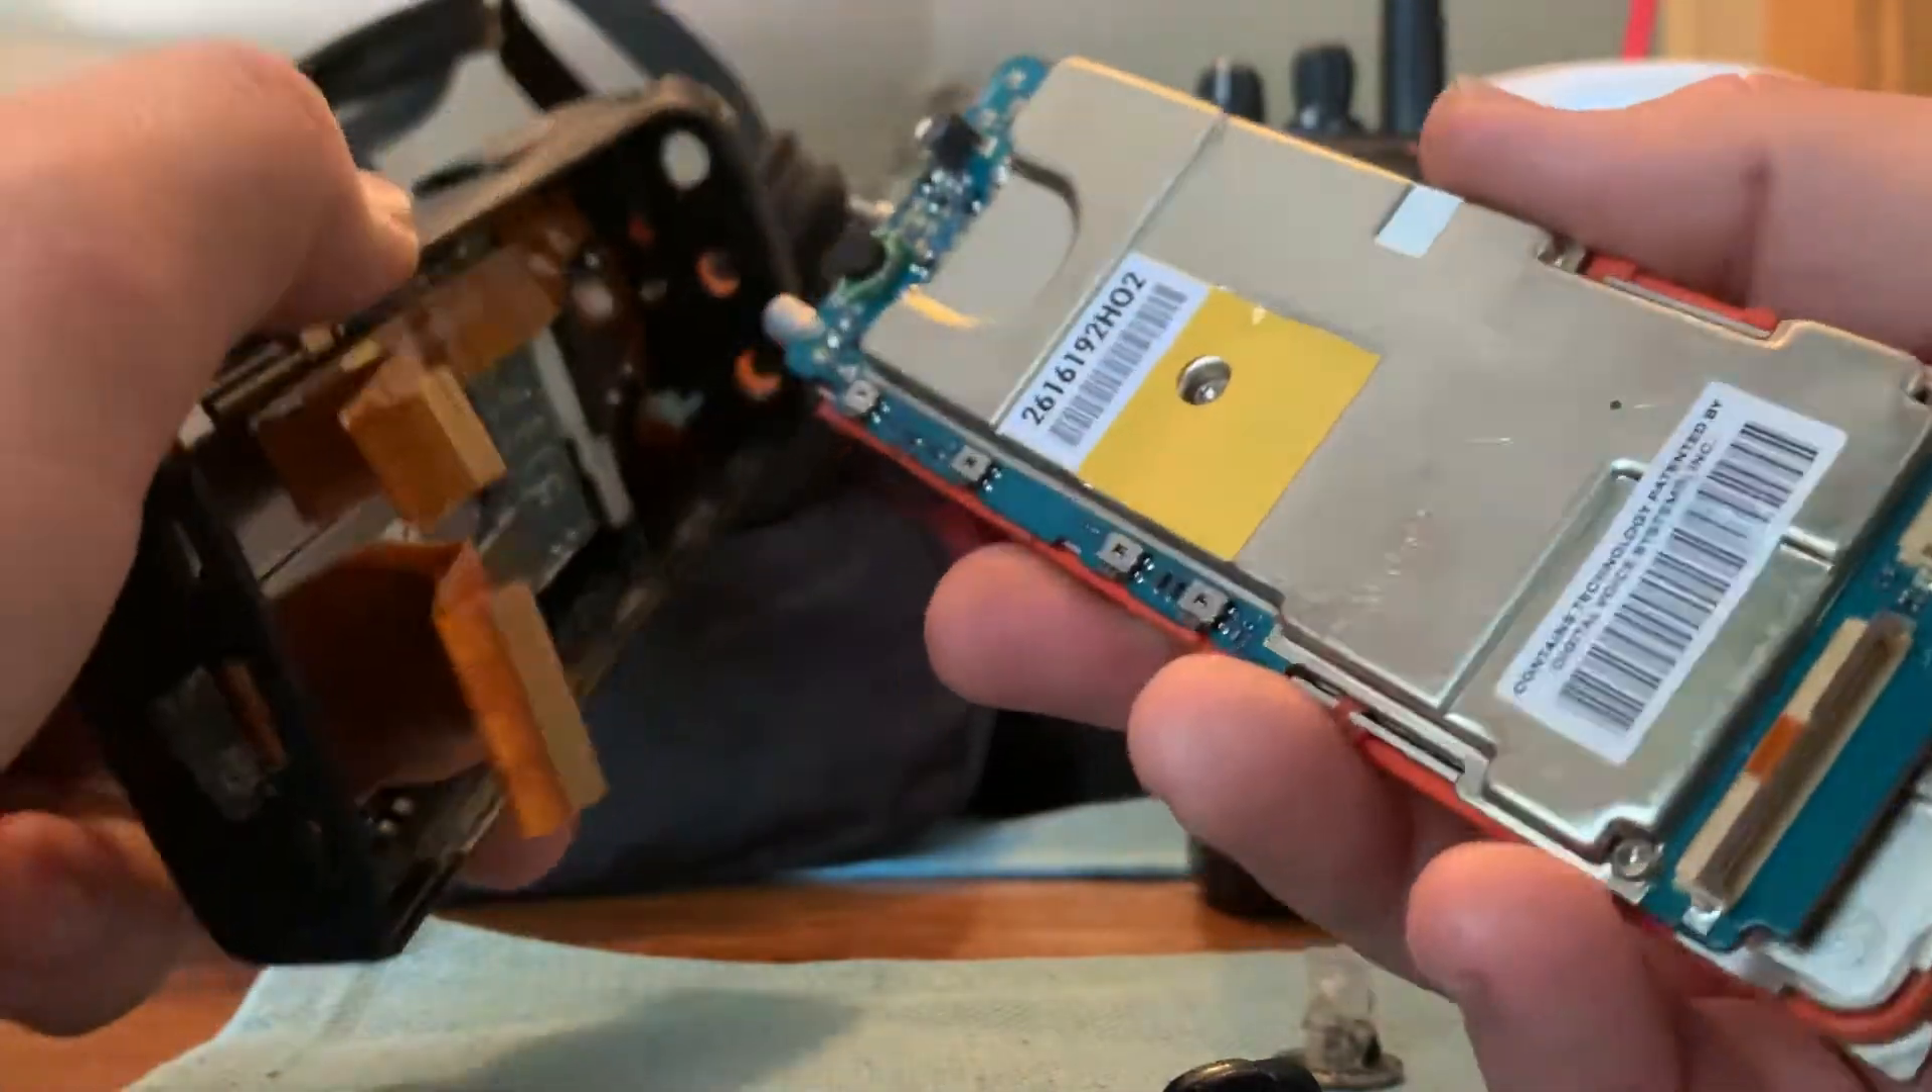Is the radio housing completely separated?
Yes.